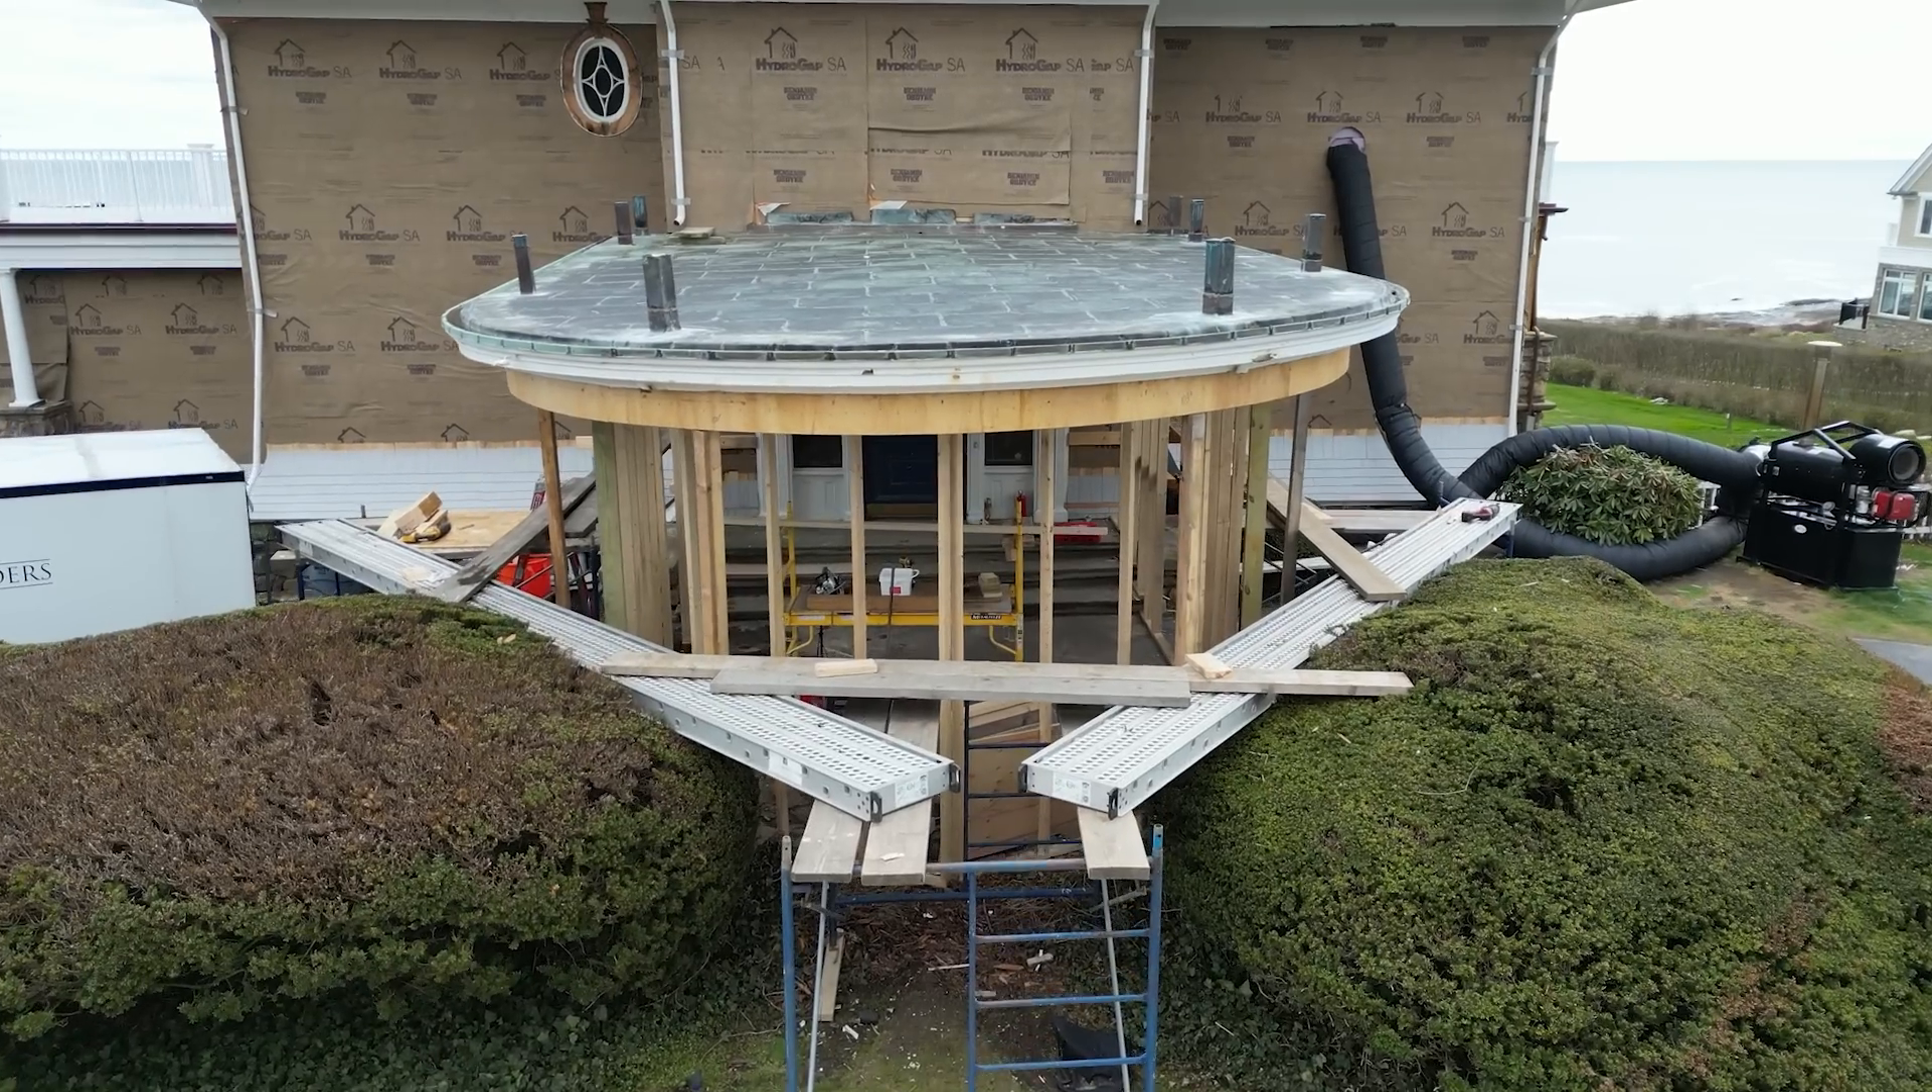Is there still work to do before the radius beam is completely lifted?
No.